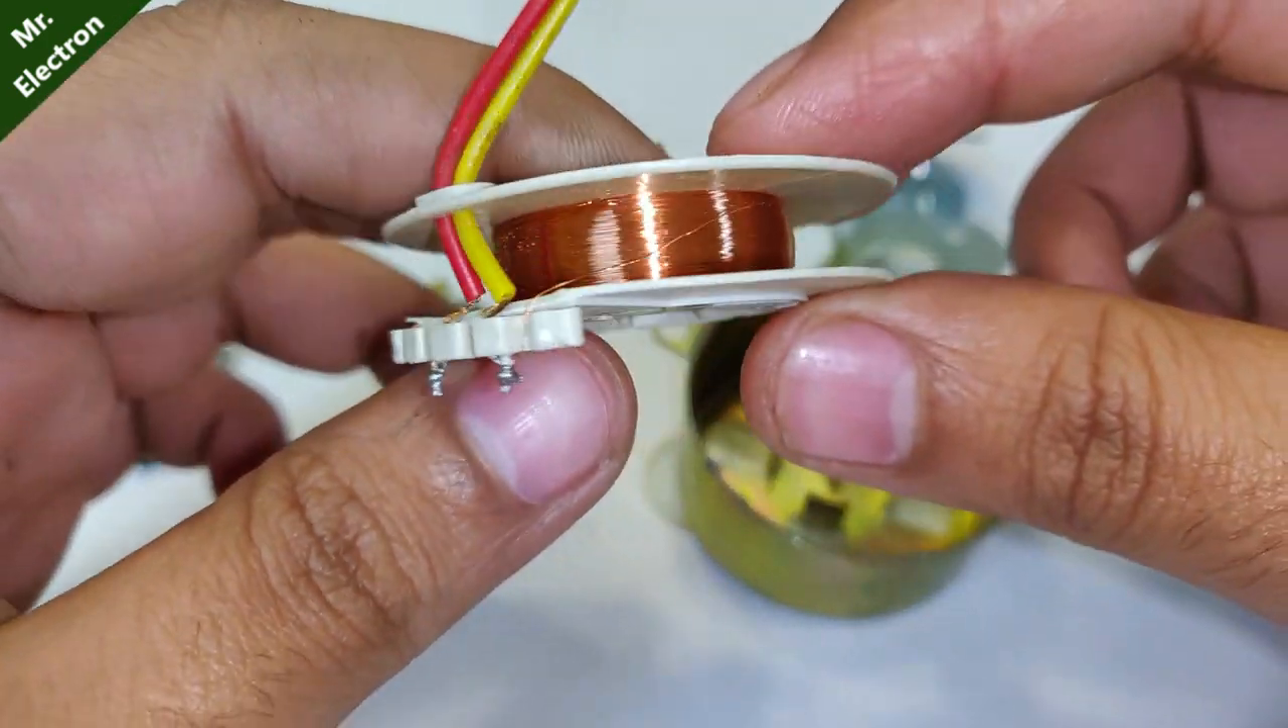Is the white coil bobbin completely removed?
Yes.